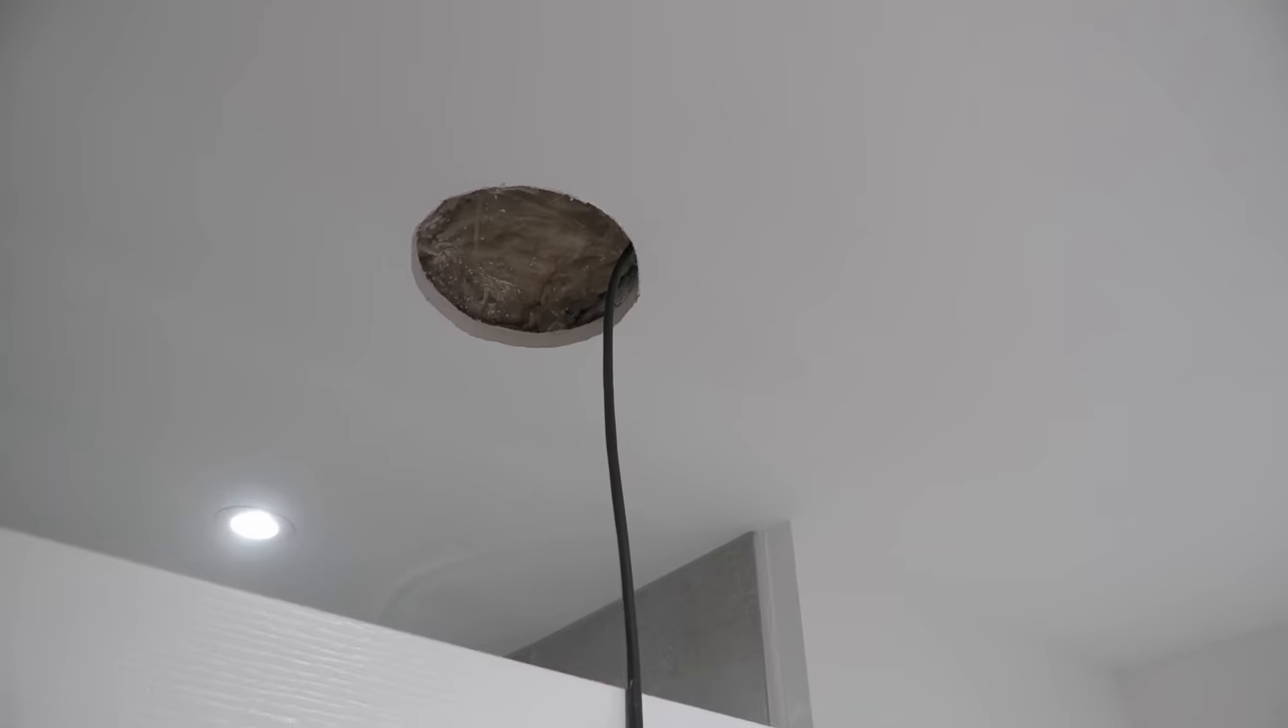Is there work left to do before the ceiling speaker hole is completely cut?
No.